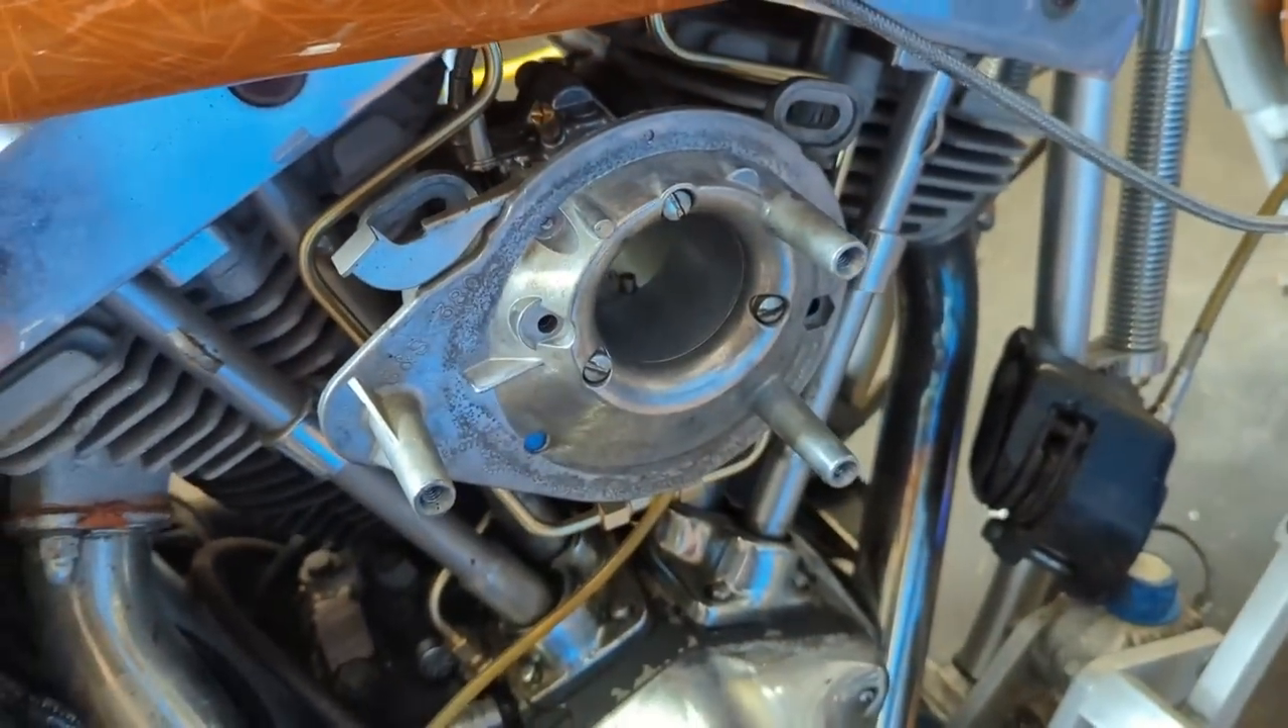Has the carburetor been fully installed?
Yes.